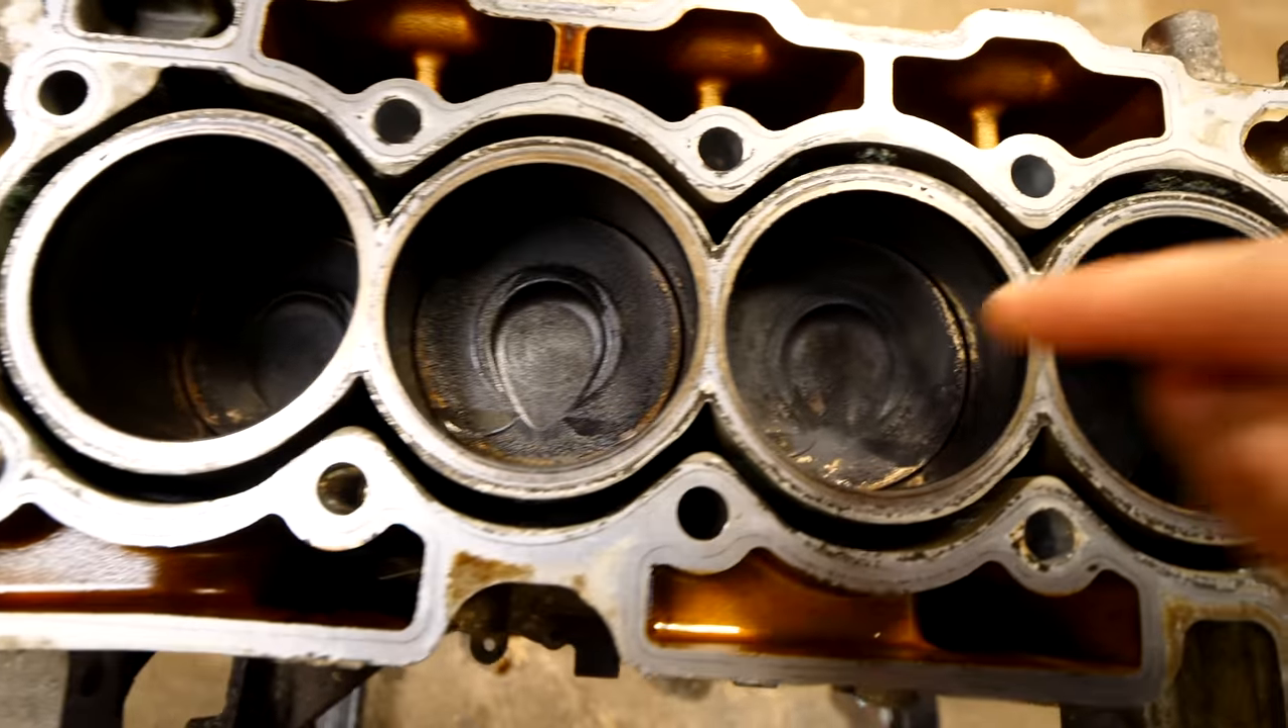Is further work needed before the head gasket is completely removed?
No.